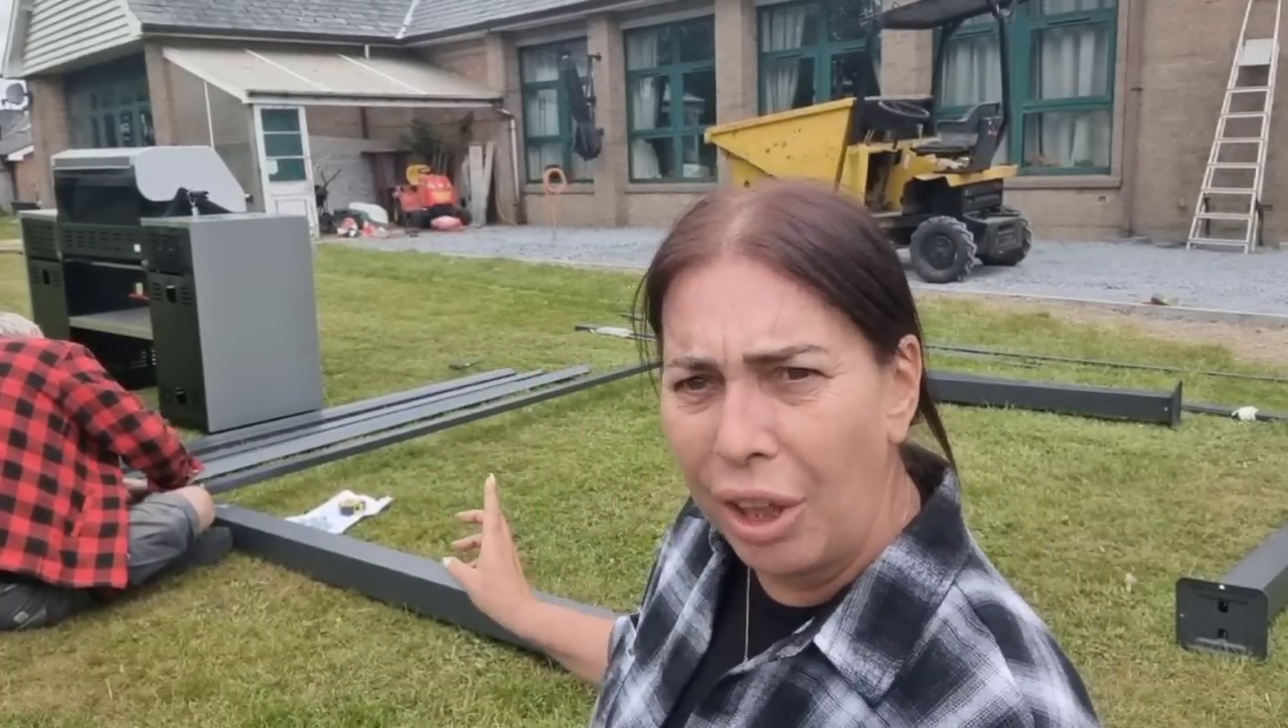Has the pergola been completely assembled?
No.